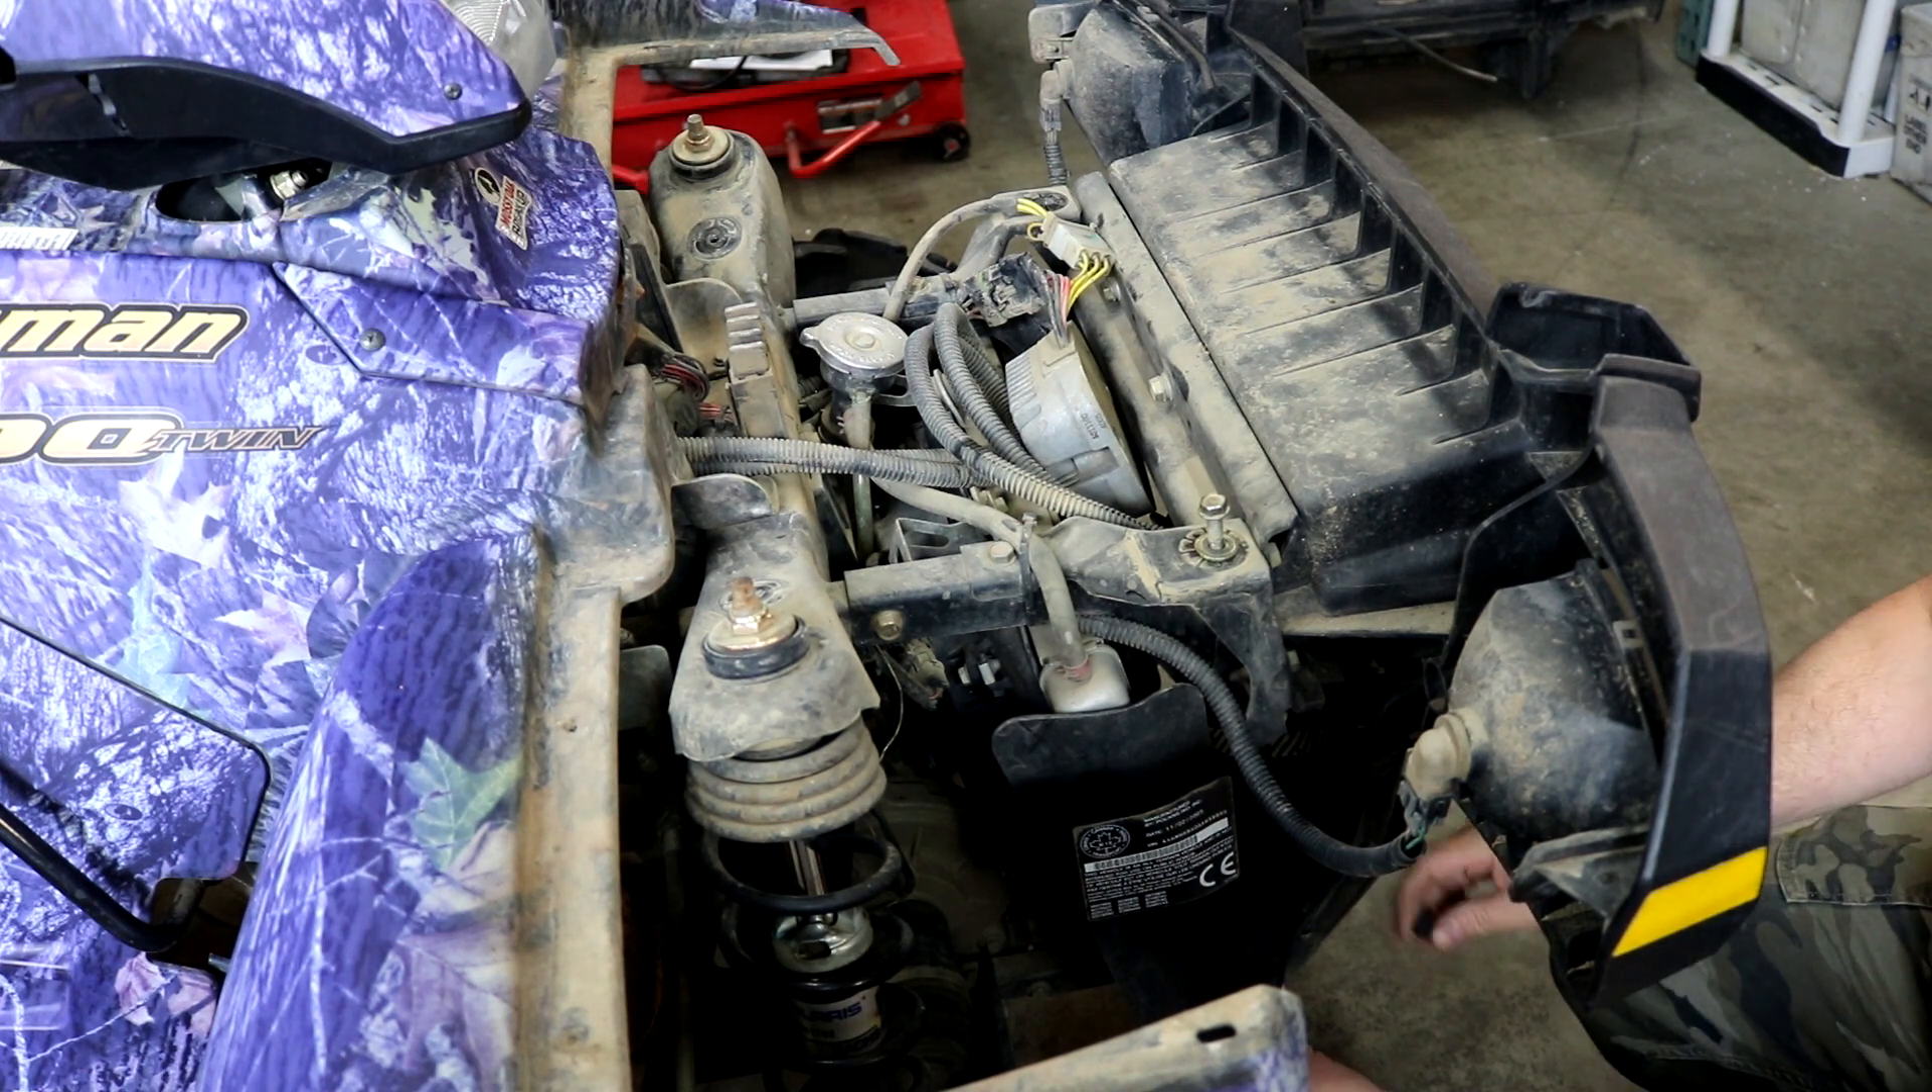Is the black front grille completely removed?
No.